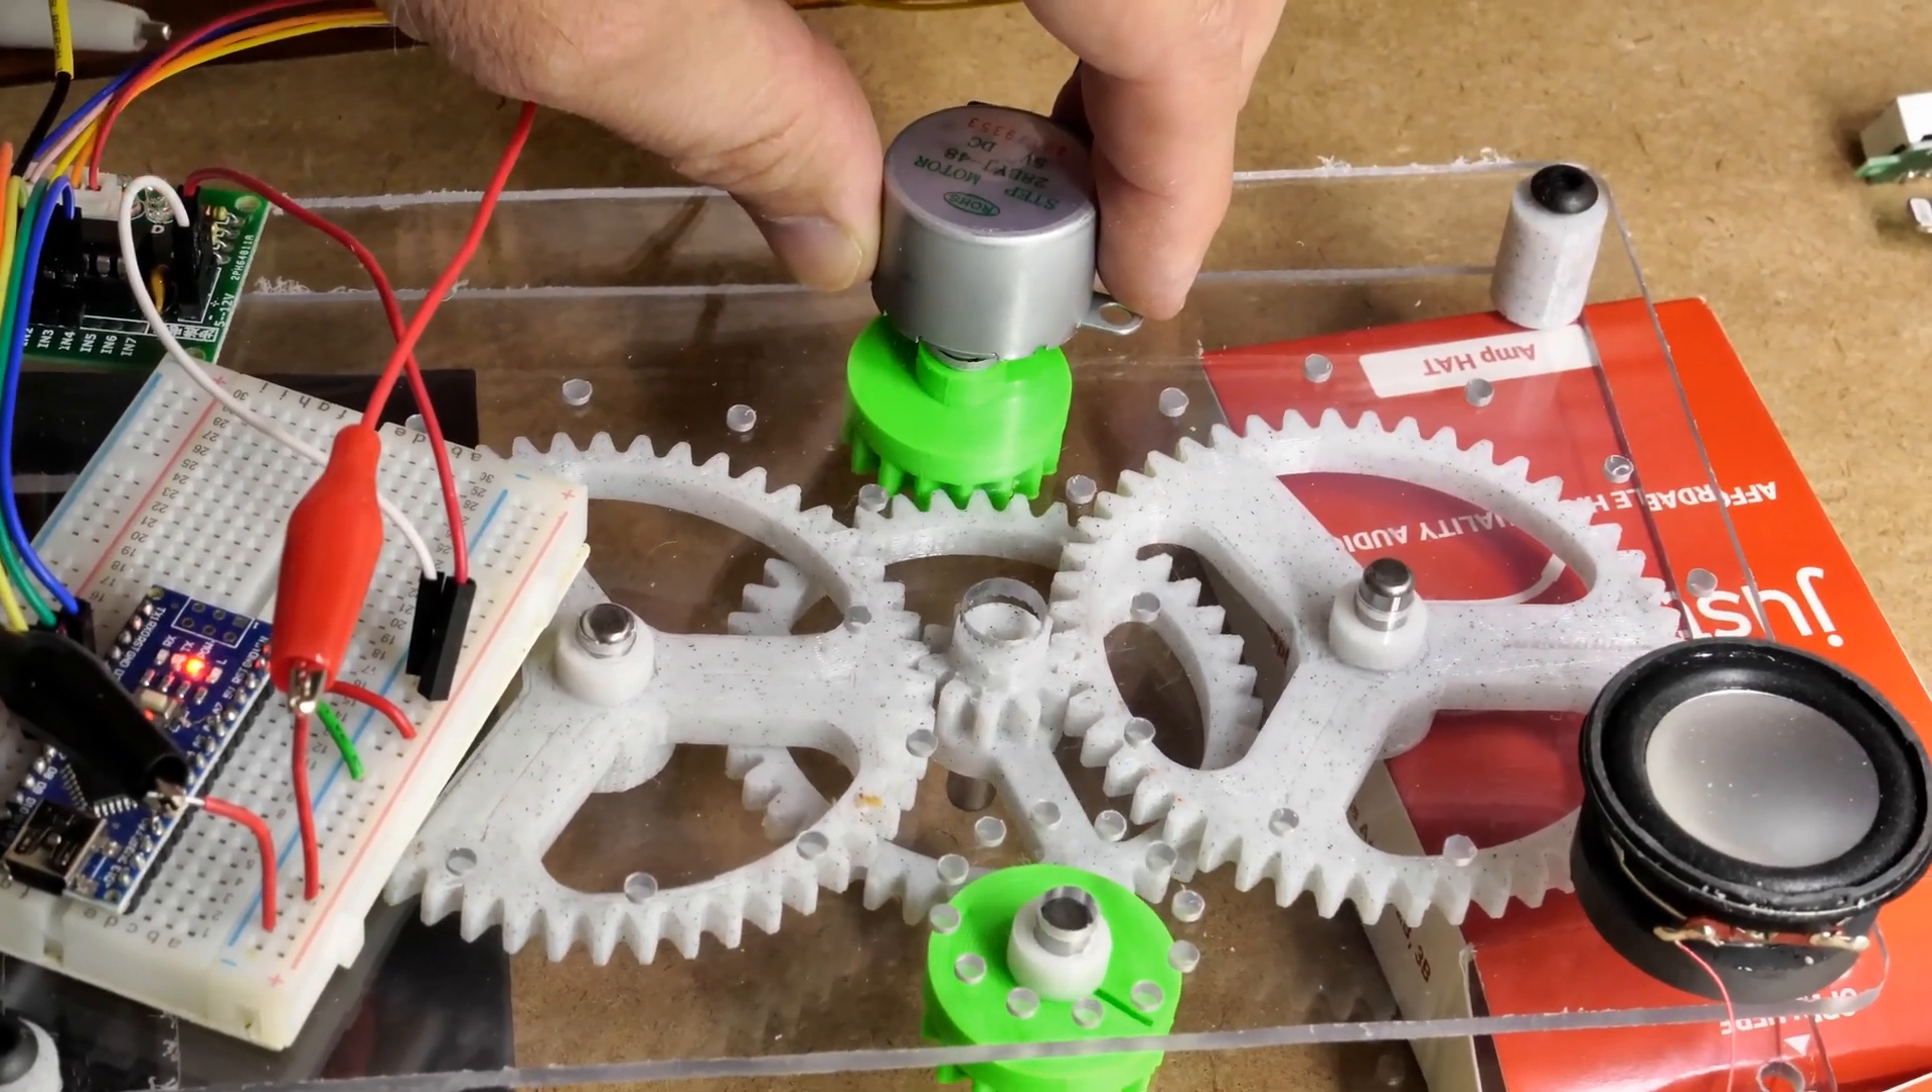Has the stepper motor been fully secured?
No.